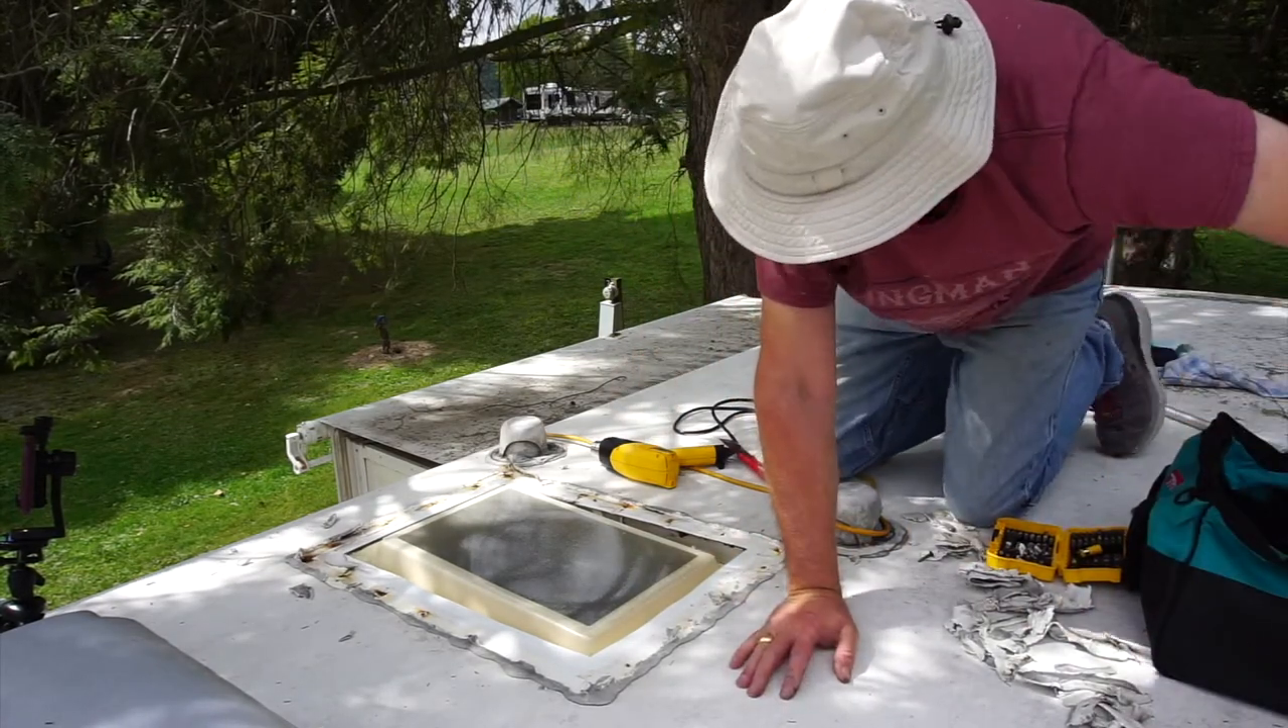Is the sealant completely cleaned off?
No.